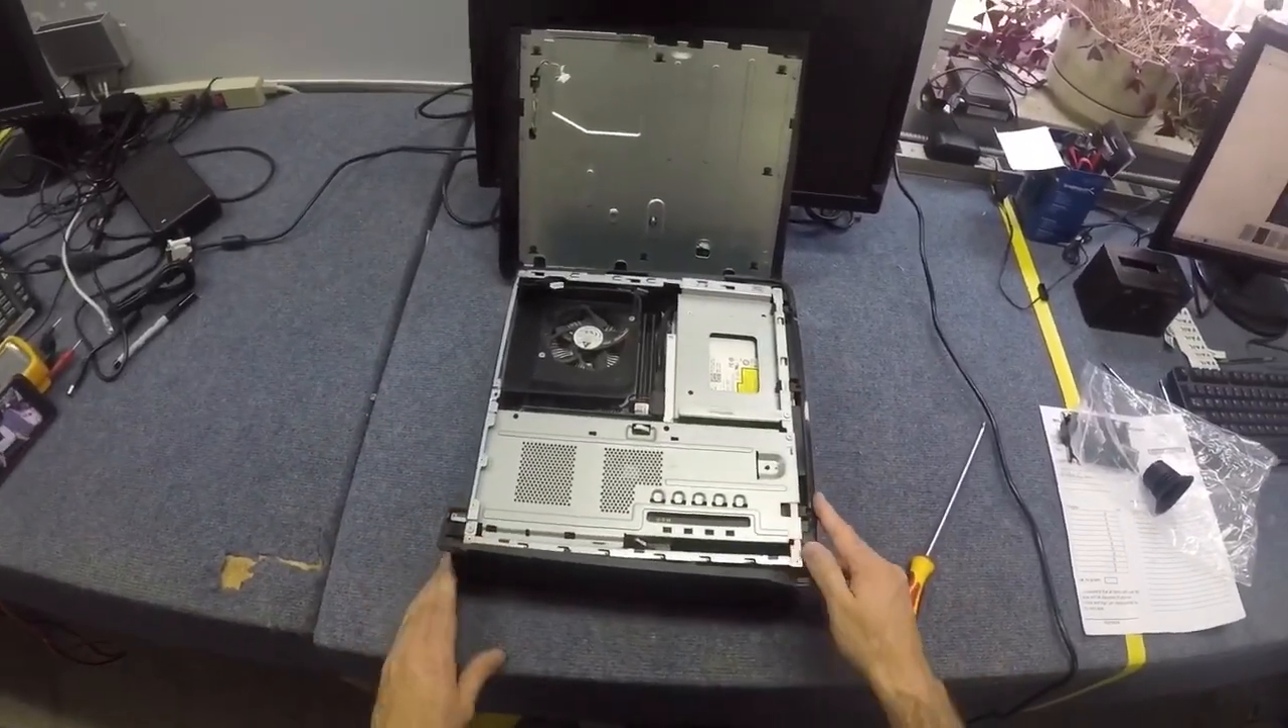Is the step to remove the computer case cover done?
Yes.